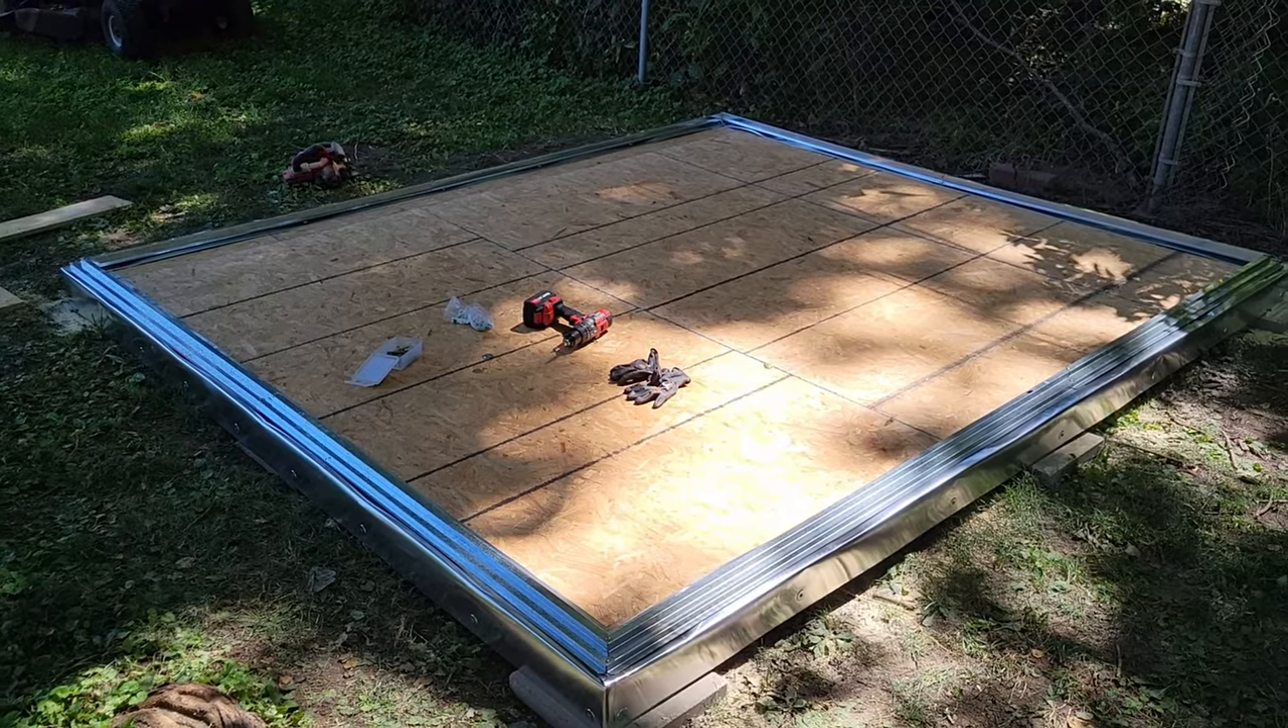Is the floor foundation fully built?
Yes.